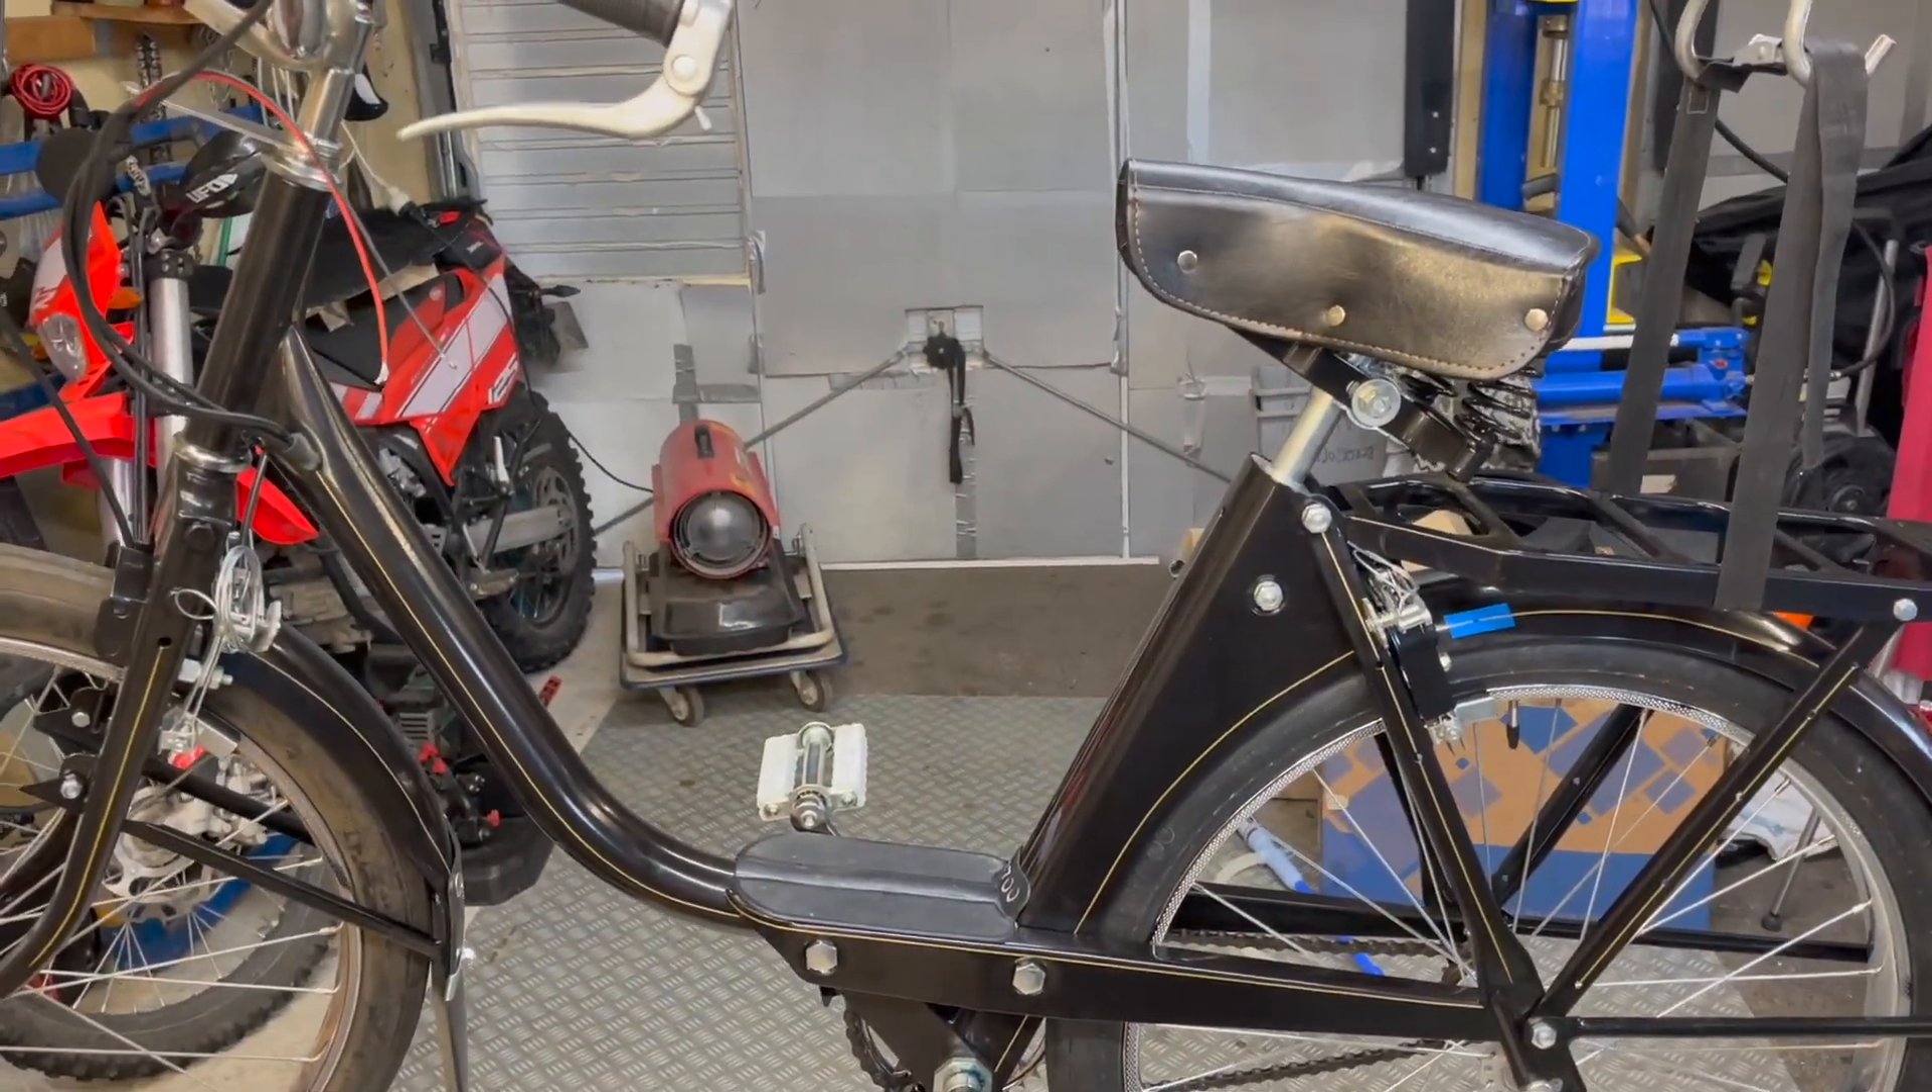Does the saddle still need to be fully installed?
No.